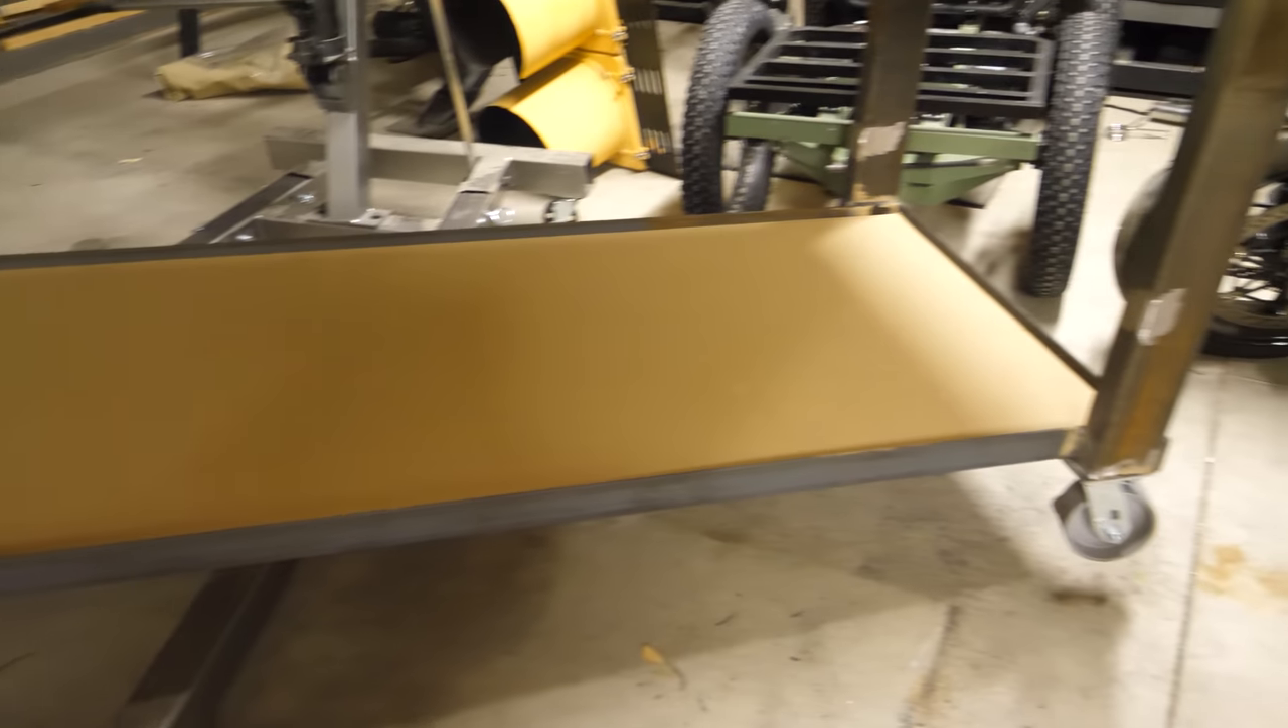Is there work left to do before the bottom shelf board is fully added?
No.